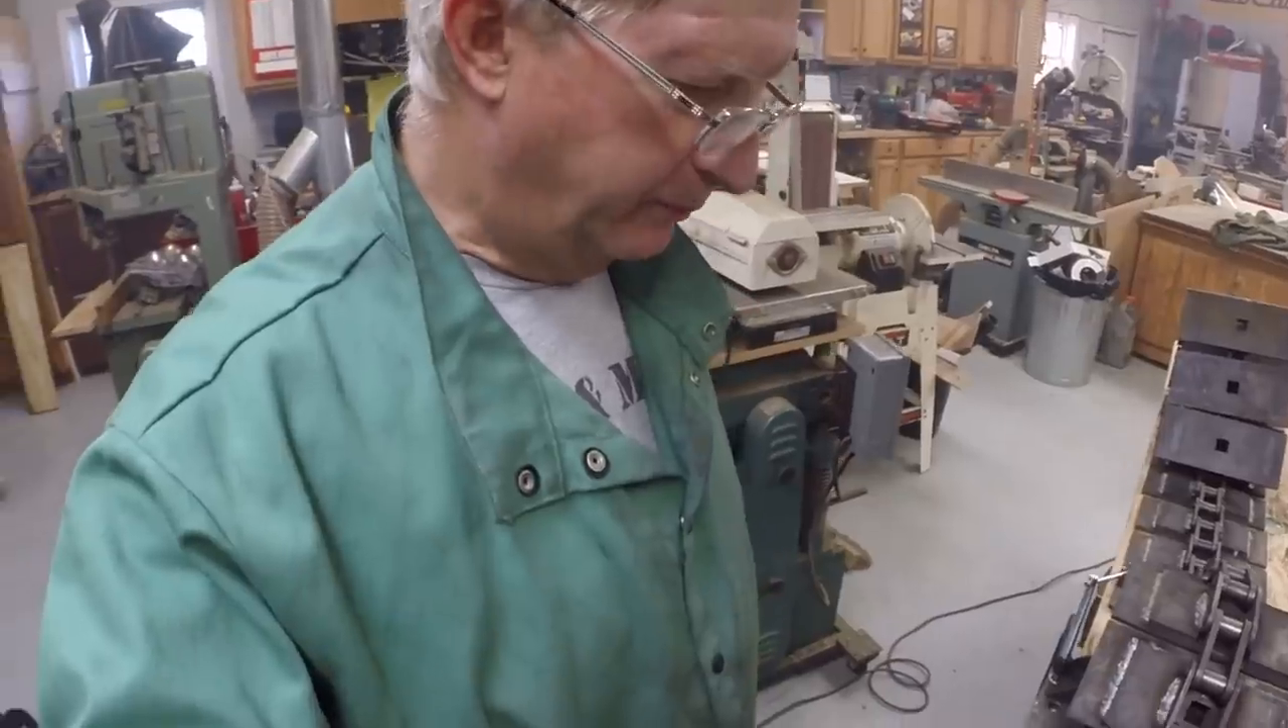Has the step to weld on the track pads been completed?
No.